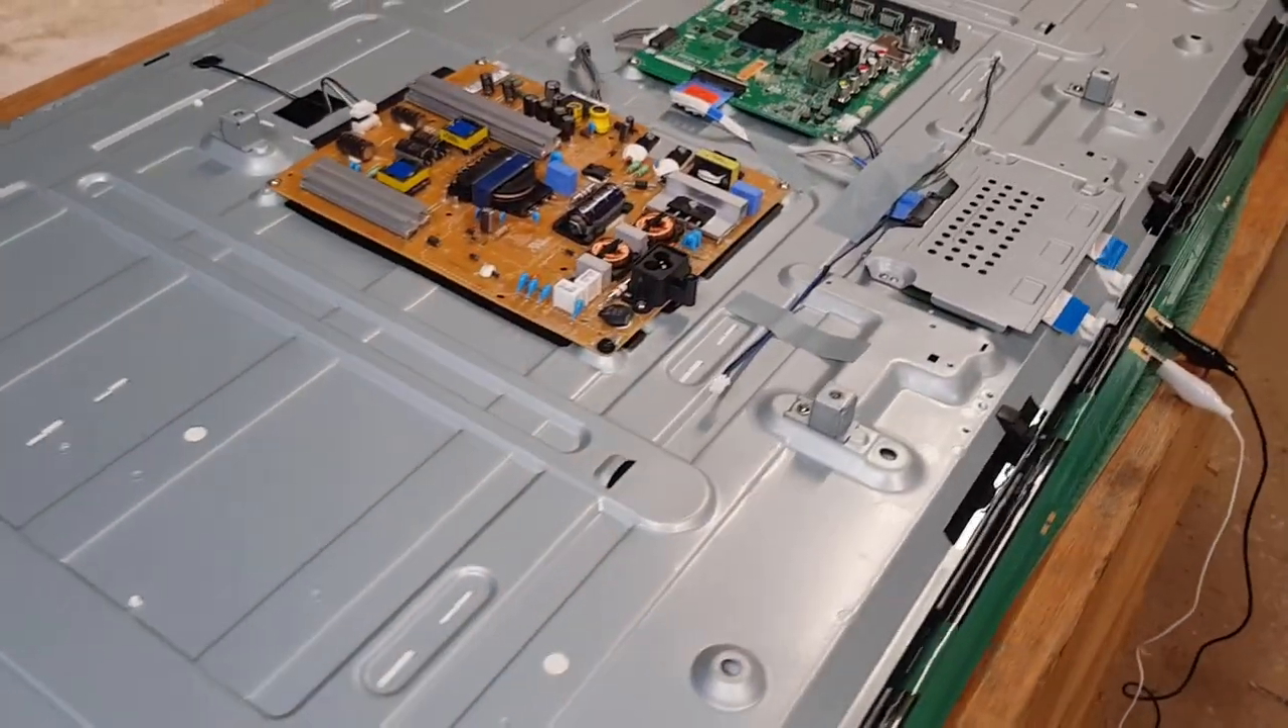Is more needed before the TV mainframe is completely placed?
No.